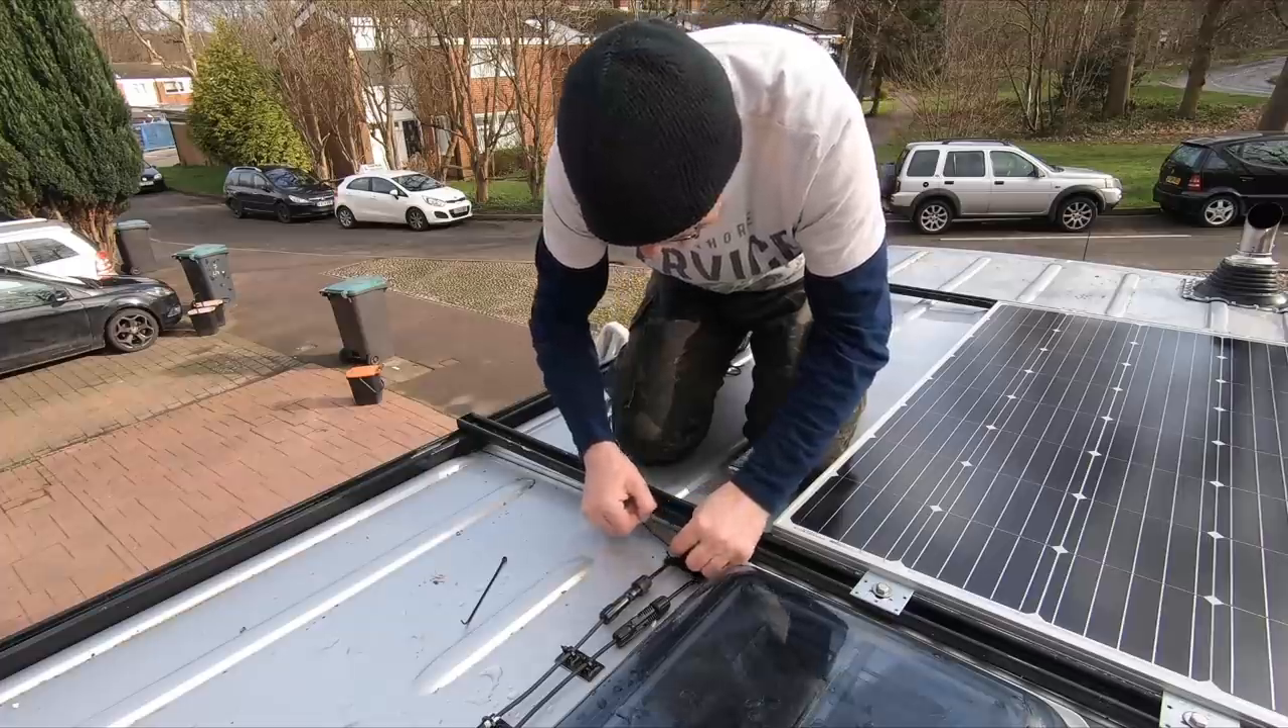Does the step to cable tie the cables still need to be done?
Yes.